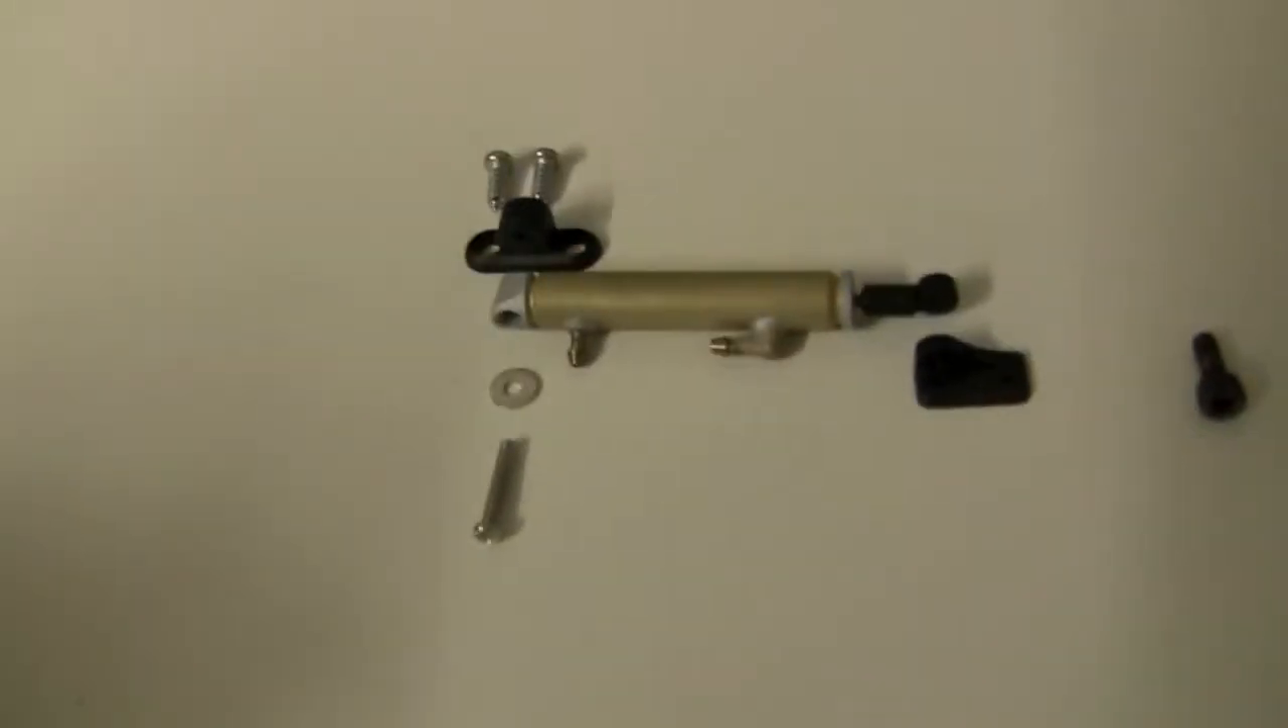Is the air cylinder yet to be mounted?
Yes.